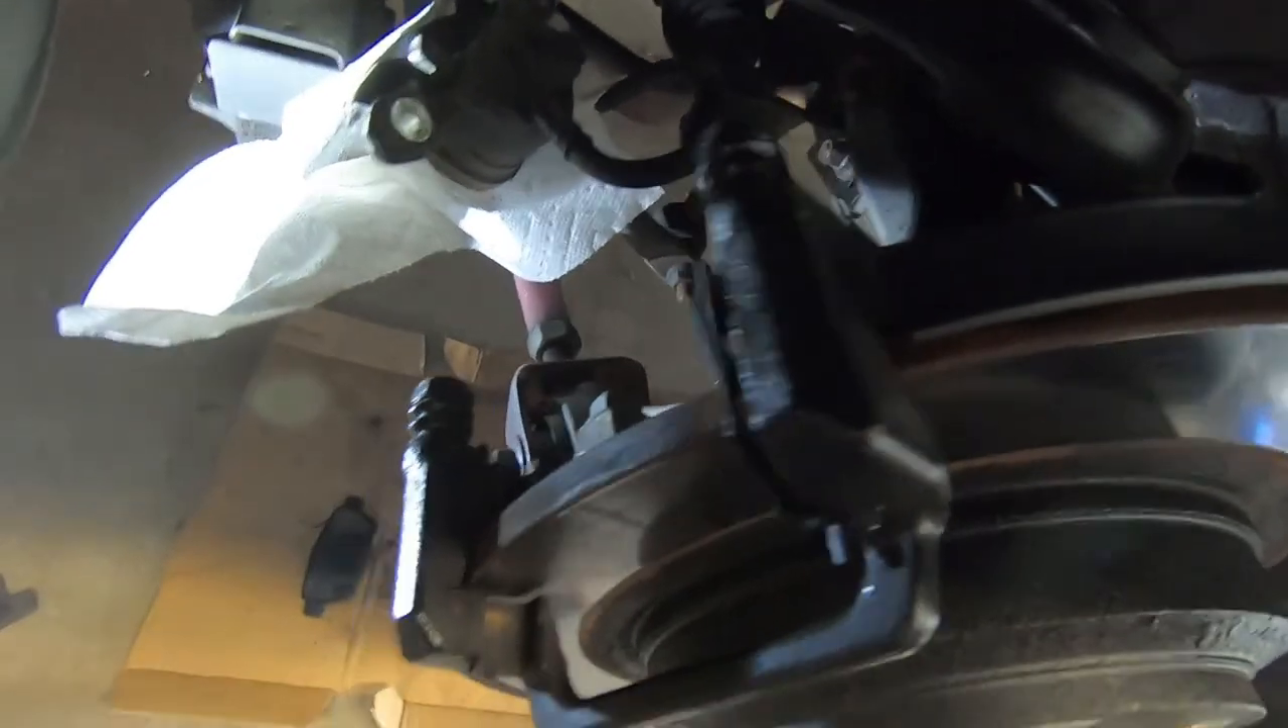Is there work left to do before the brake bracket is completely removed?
Yes.